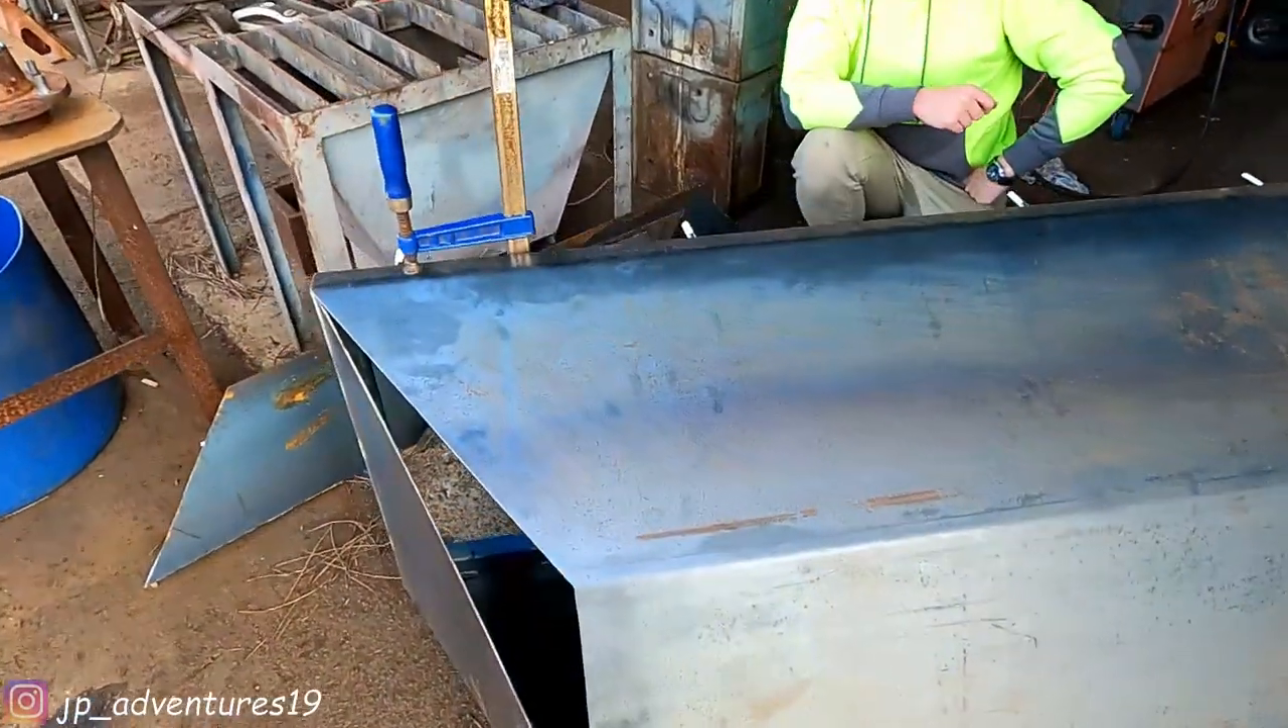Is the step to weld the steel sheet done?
No.